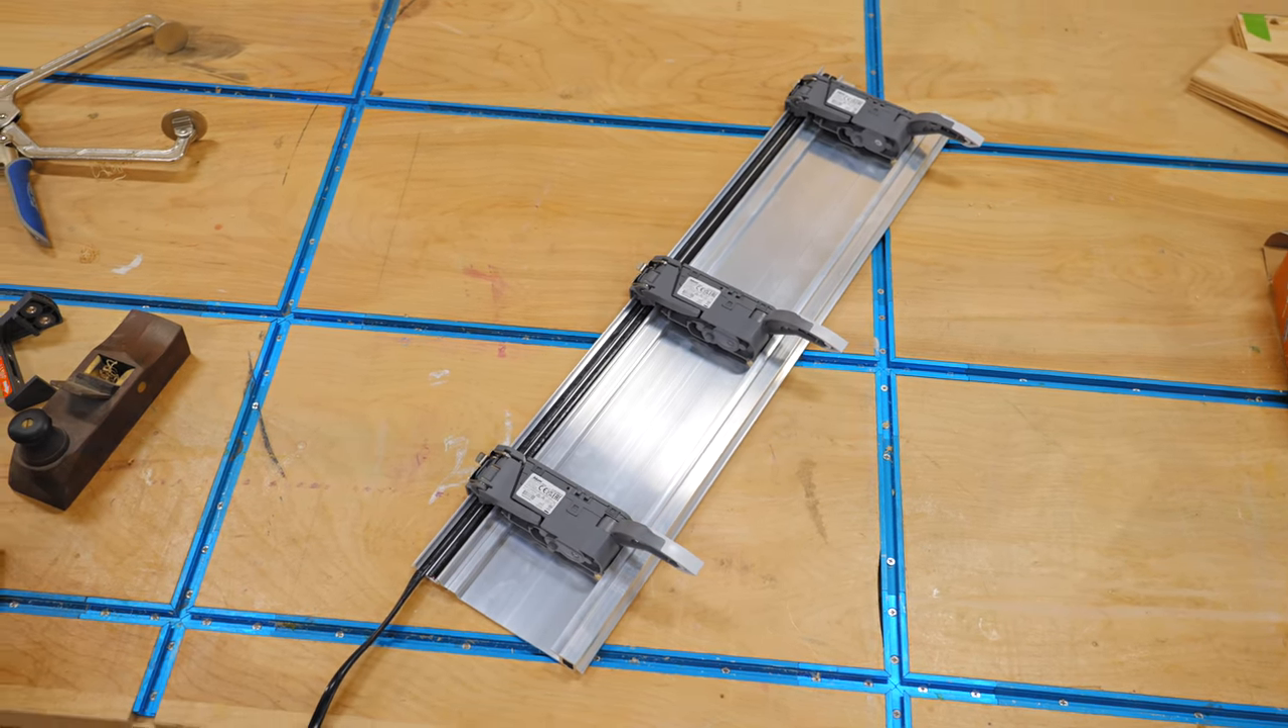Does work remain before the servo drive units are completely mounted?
No.